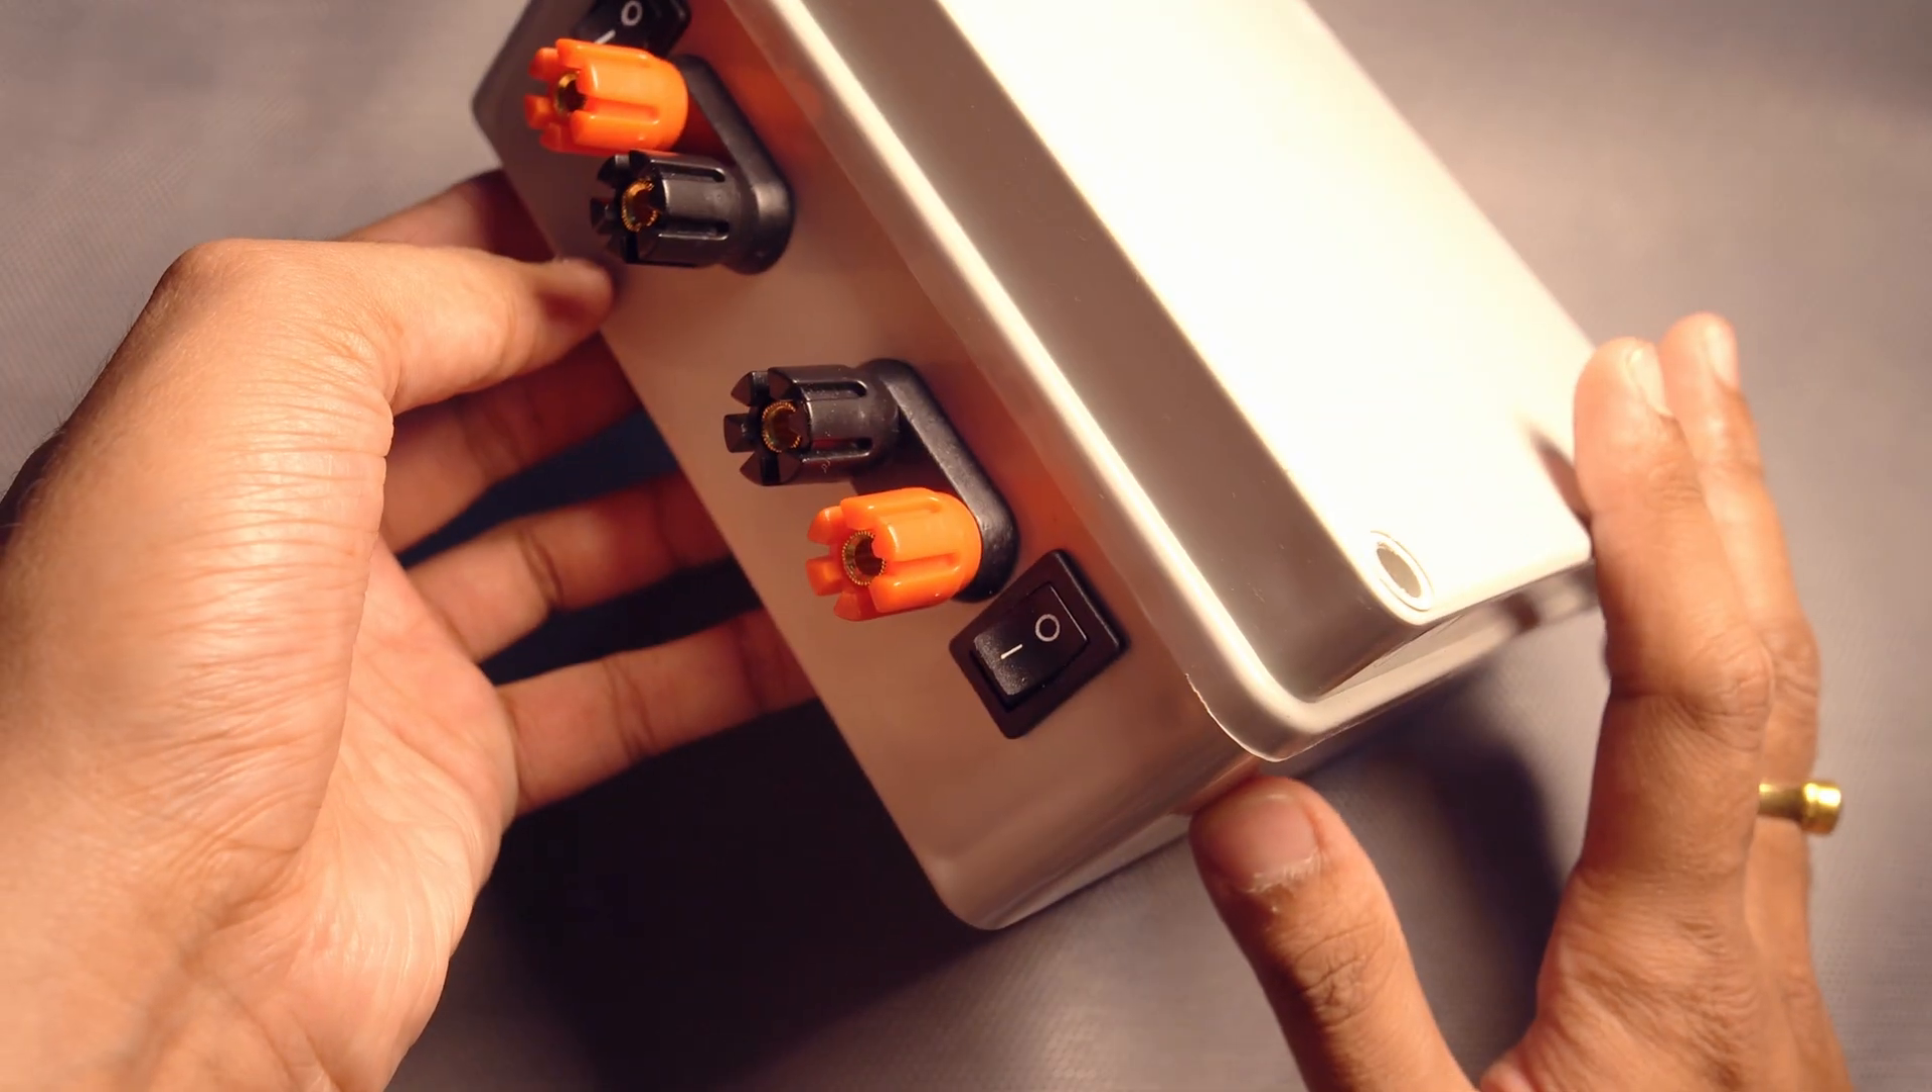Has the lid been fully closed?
Yes.